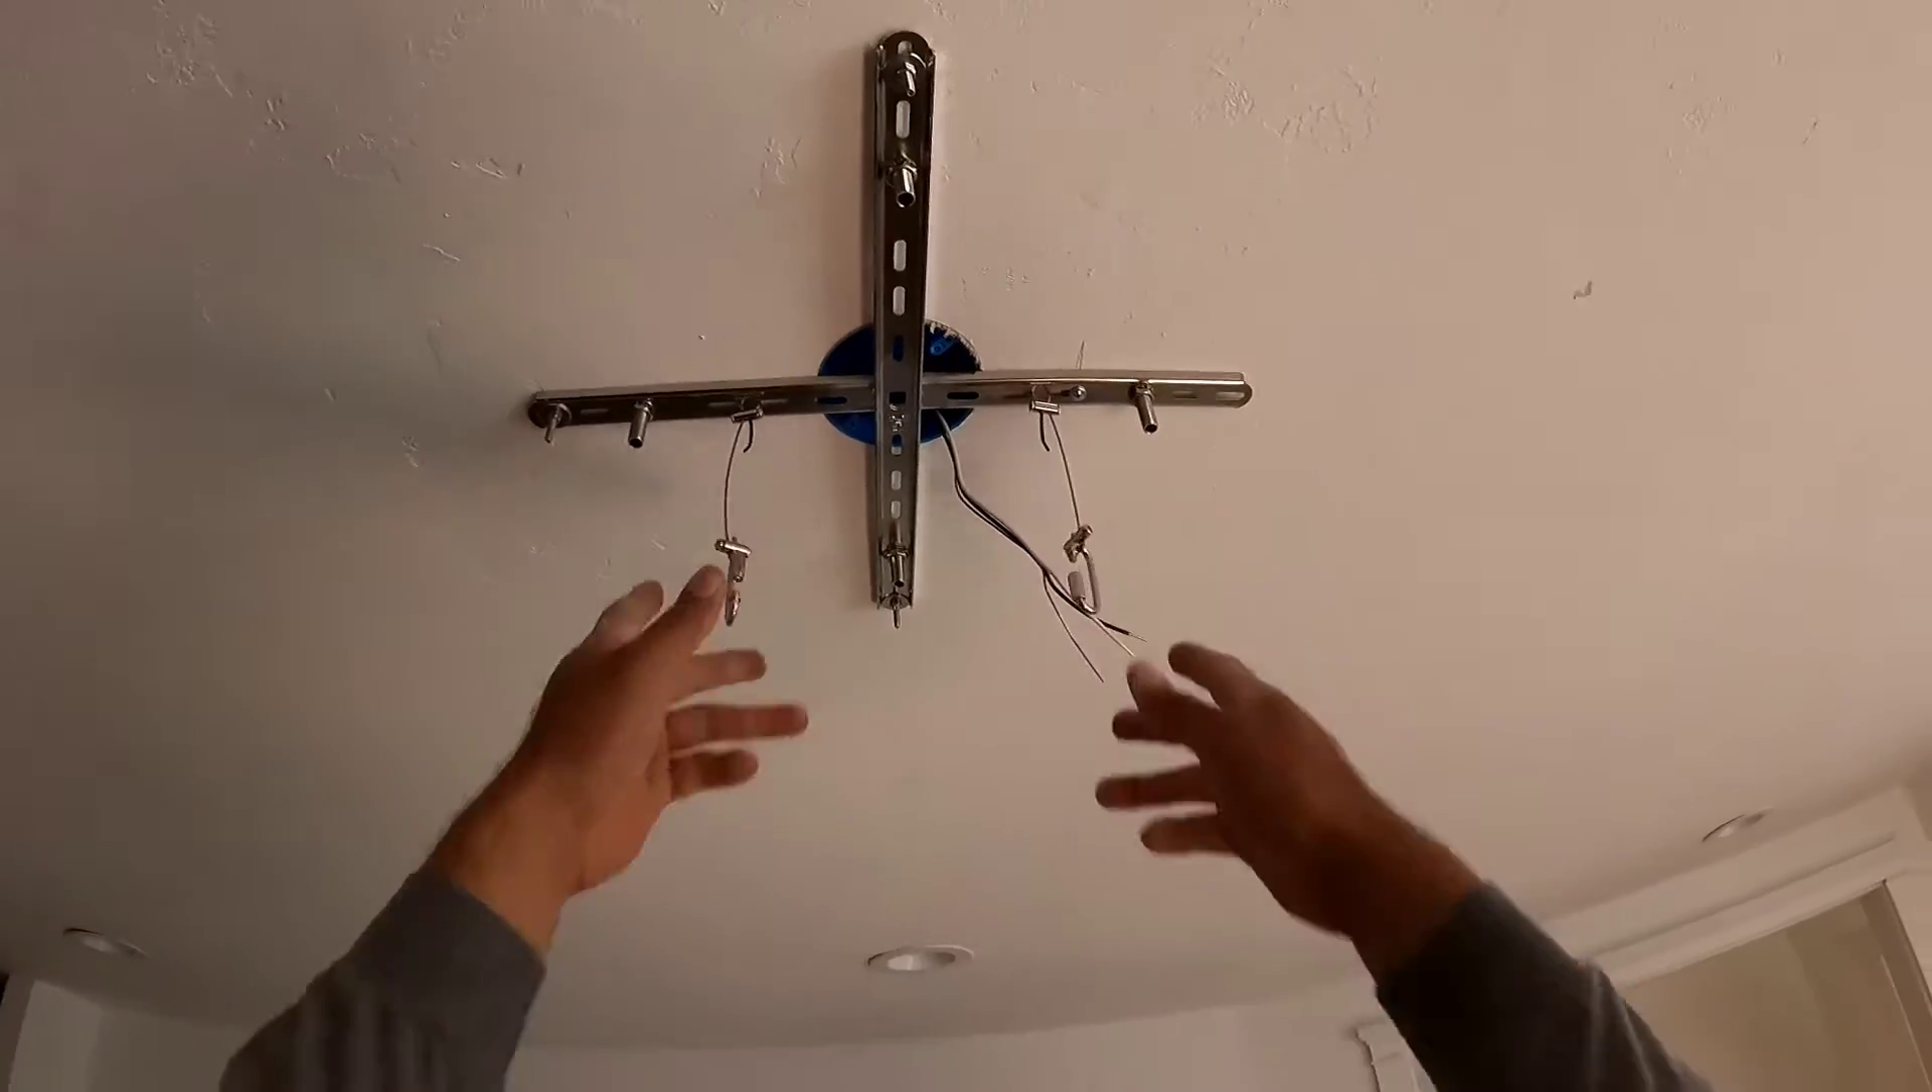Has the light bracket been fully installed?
Yes.